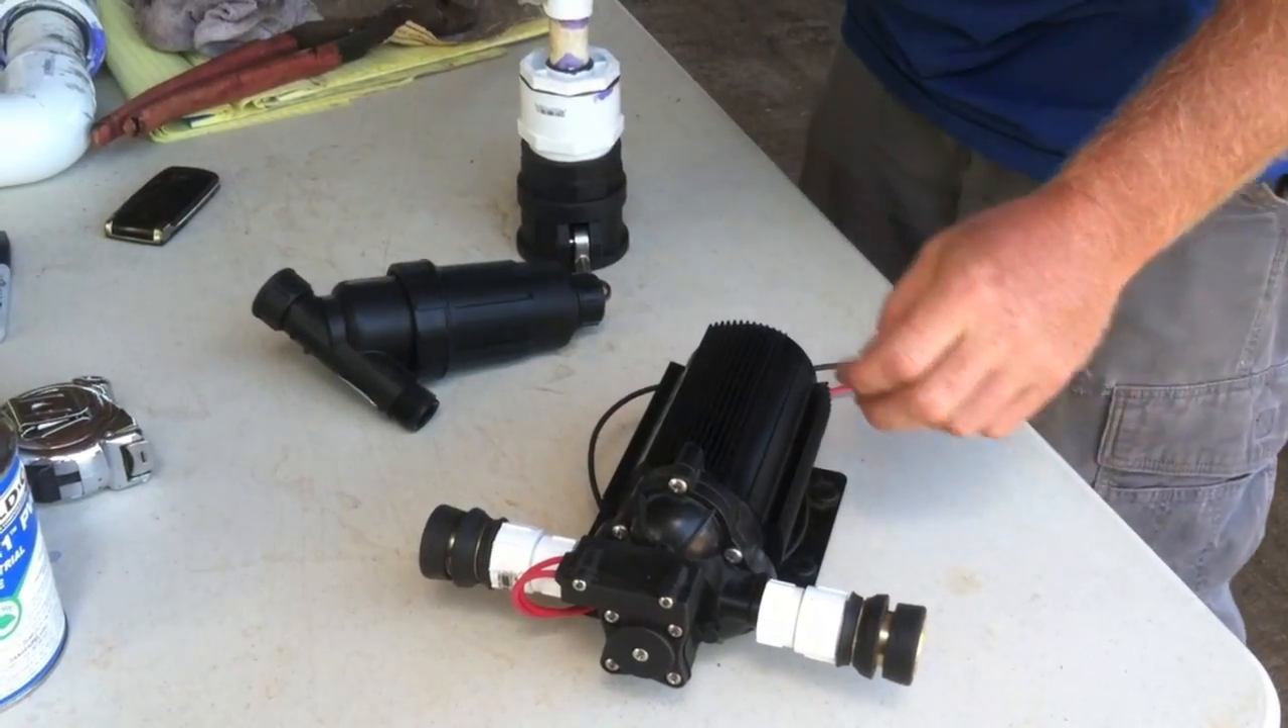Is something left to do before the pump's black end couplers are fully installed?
No.